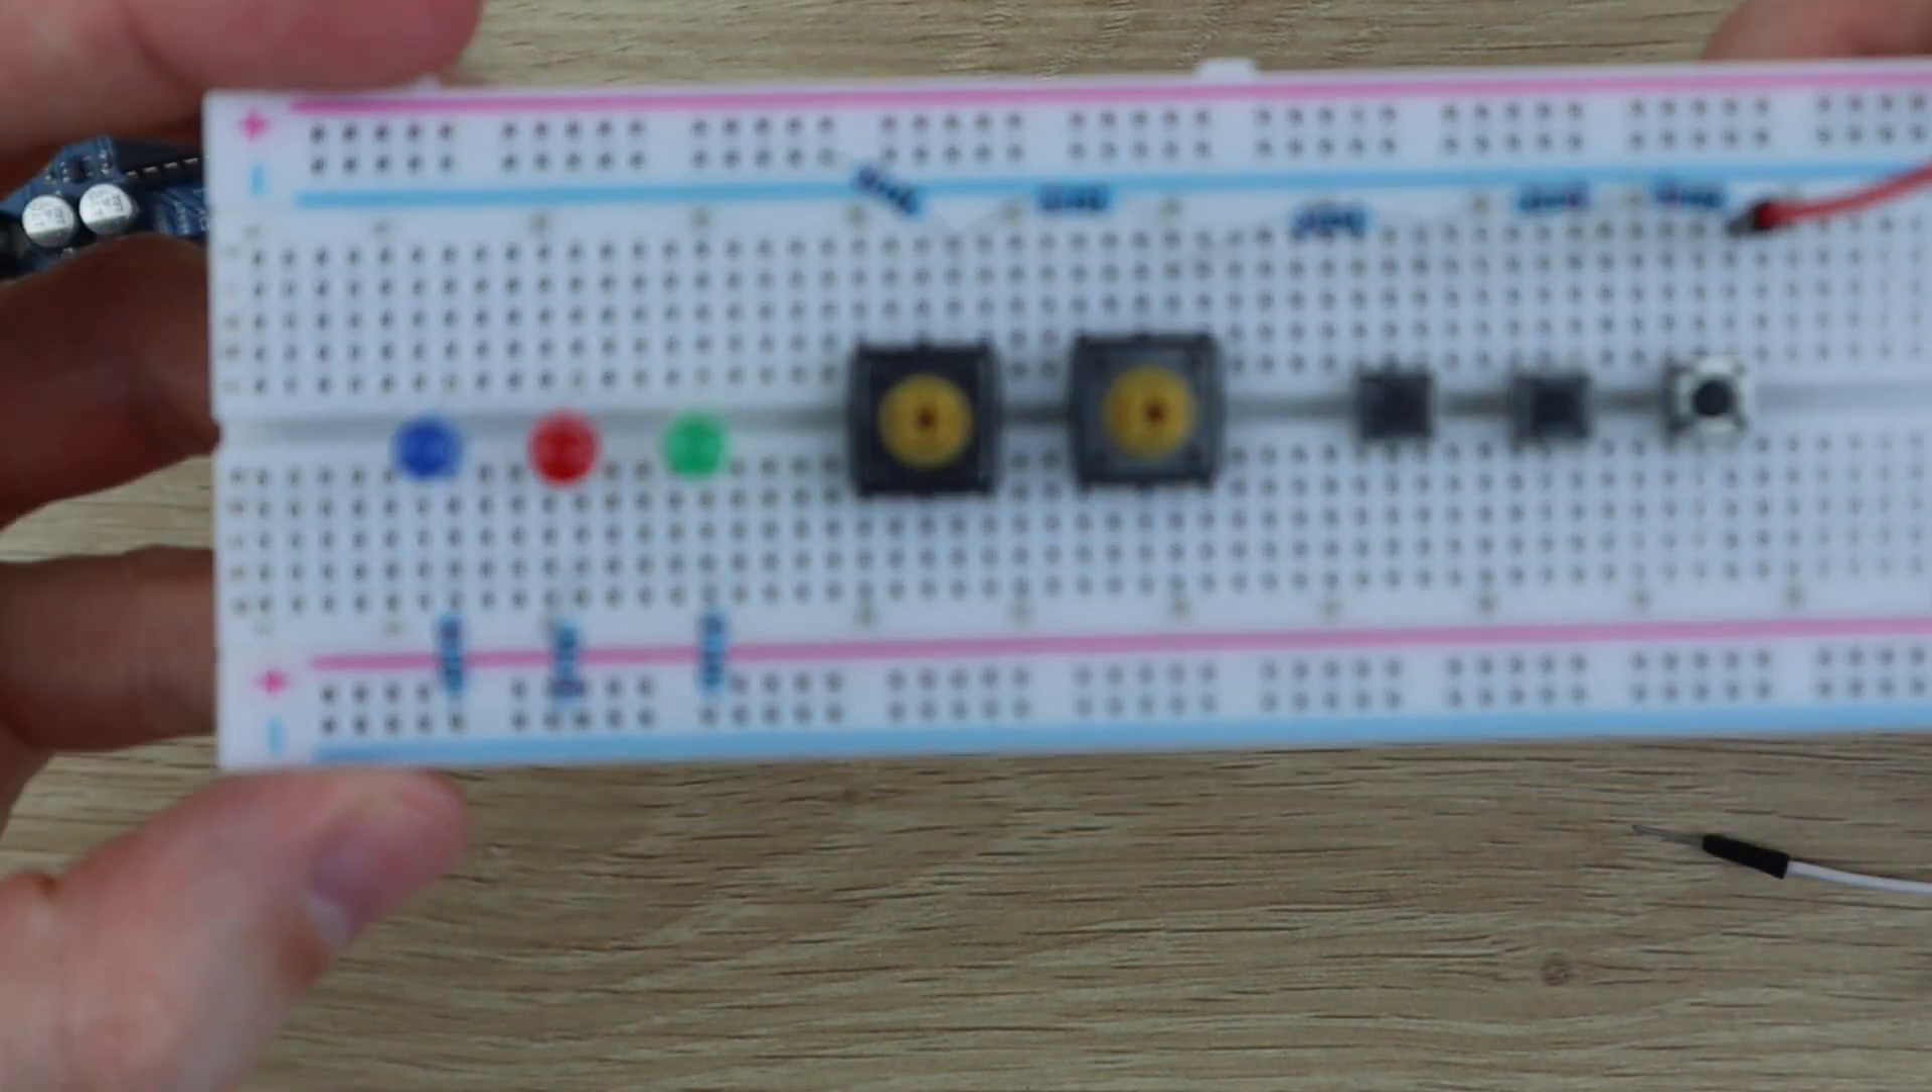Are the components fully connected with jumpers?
No.